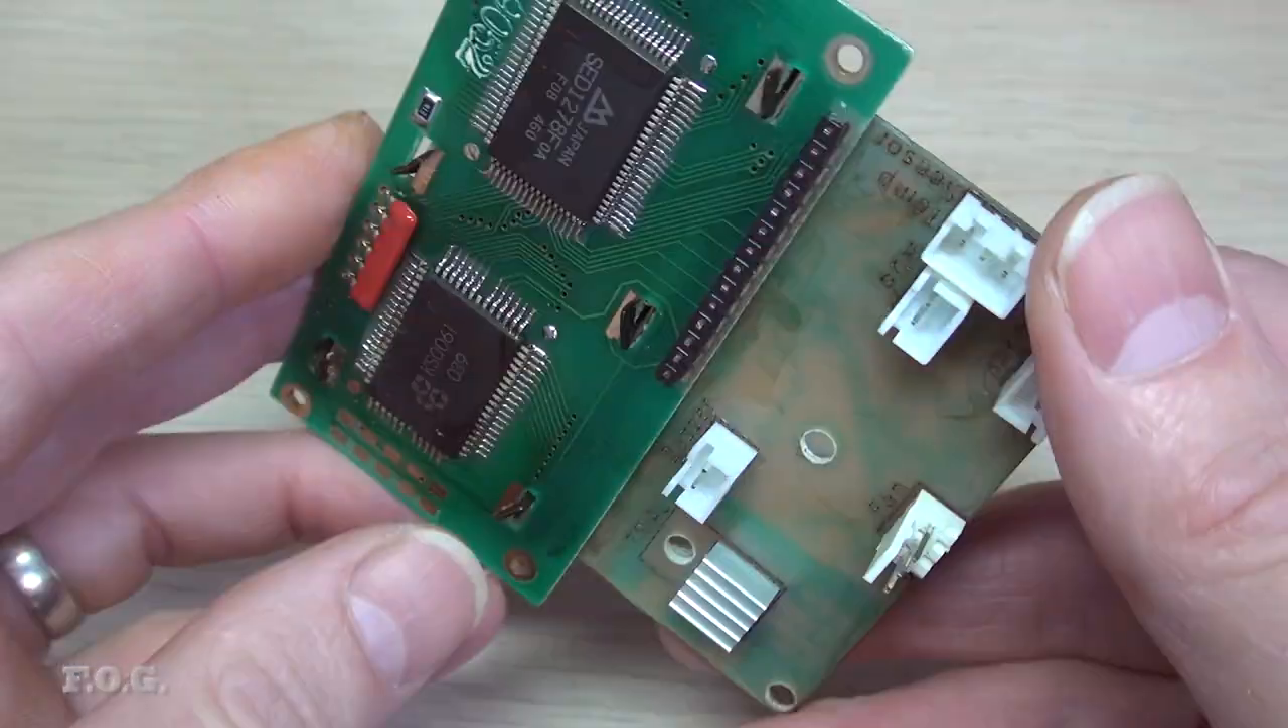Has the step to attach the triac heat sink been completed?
Yes.